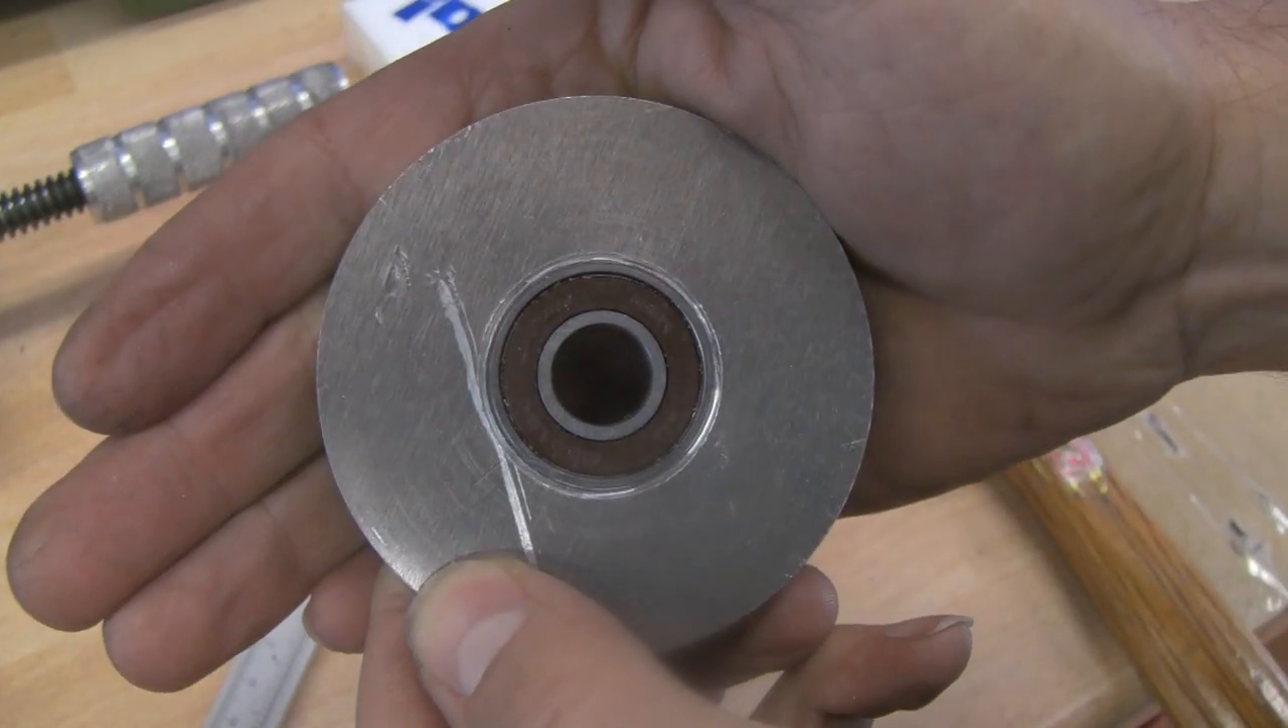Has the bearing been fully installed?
Yes.